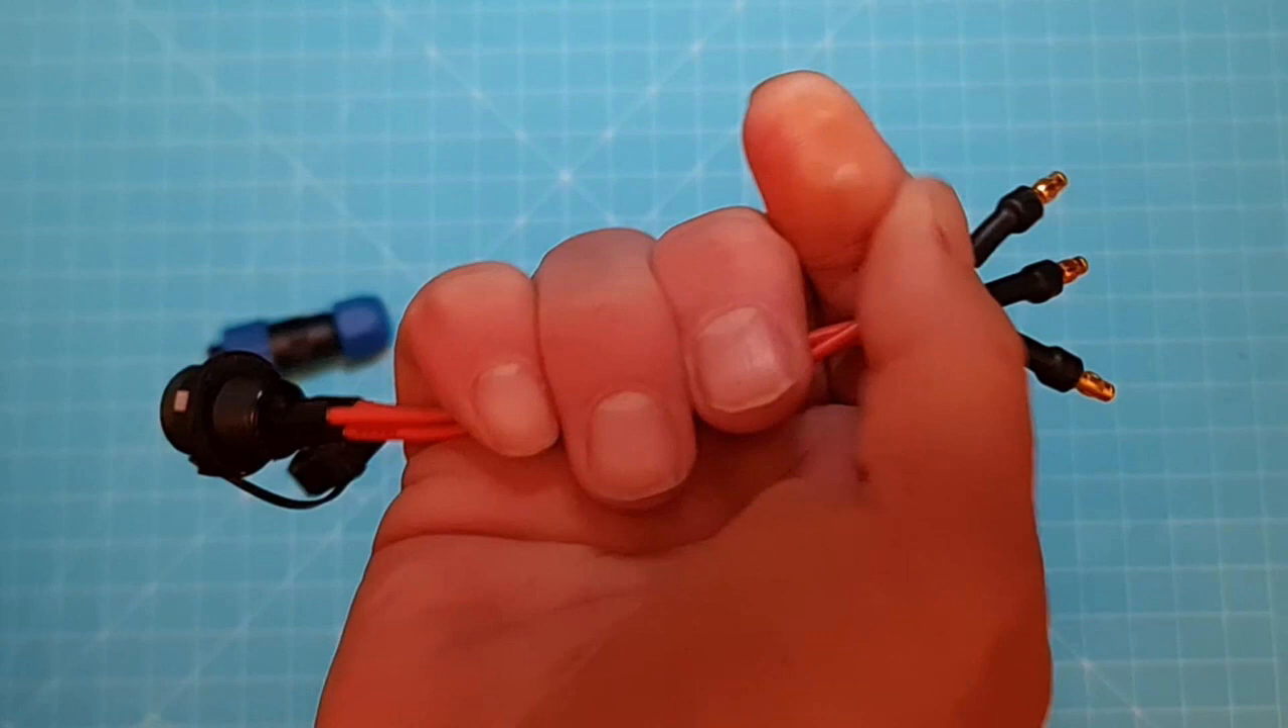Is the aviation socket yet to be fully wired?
No.